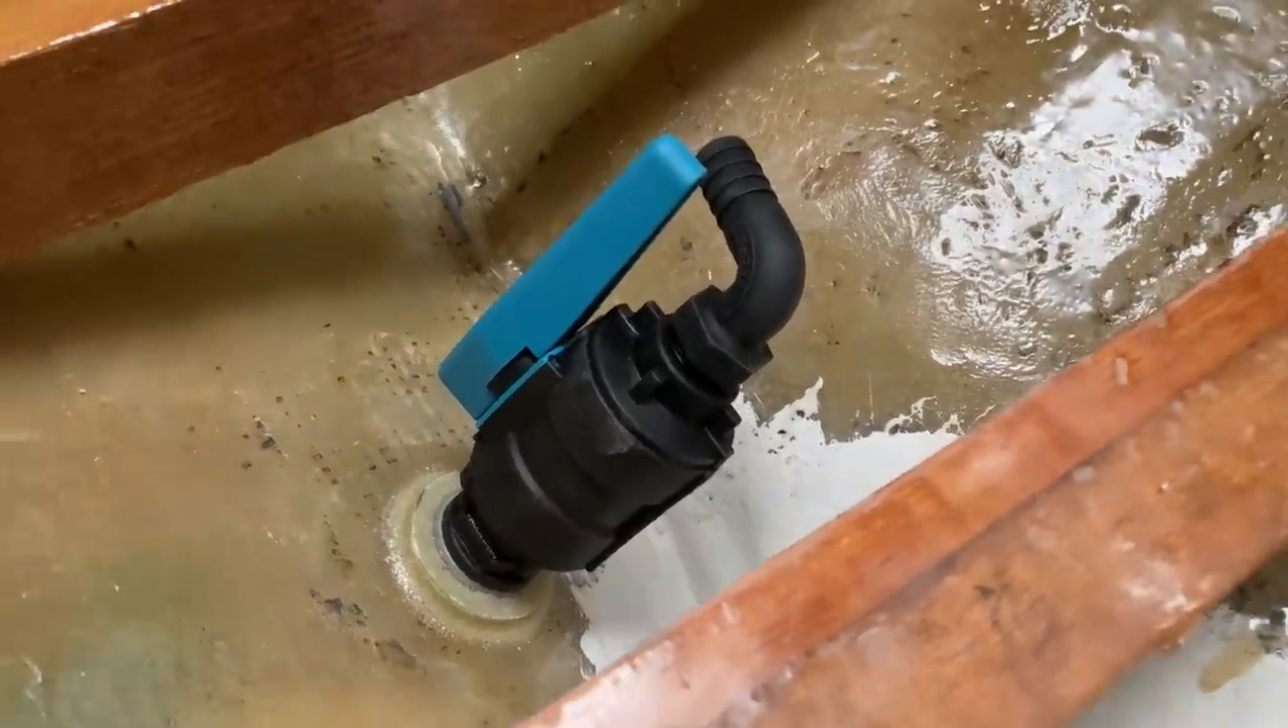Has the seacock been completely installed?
Yes.